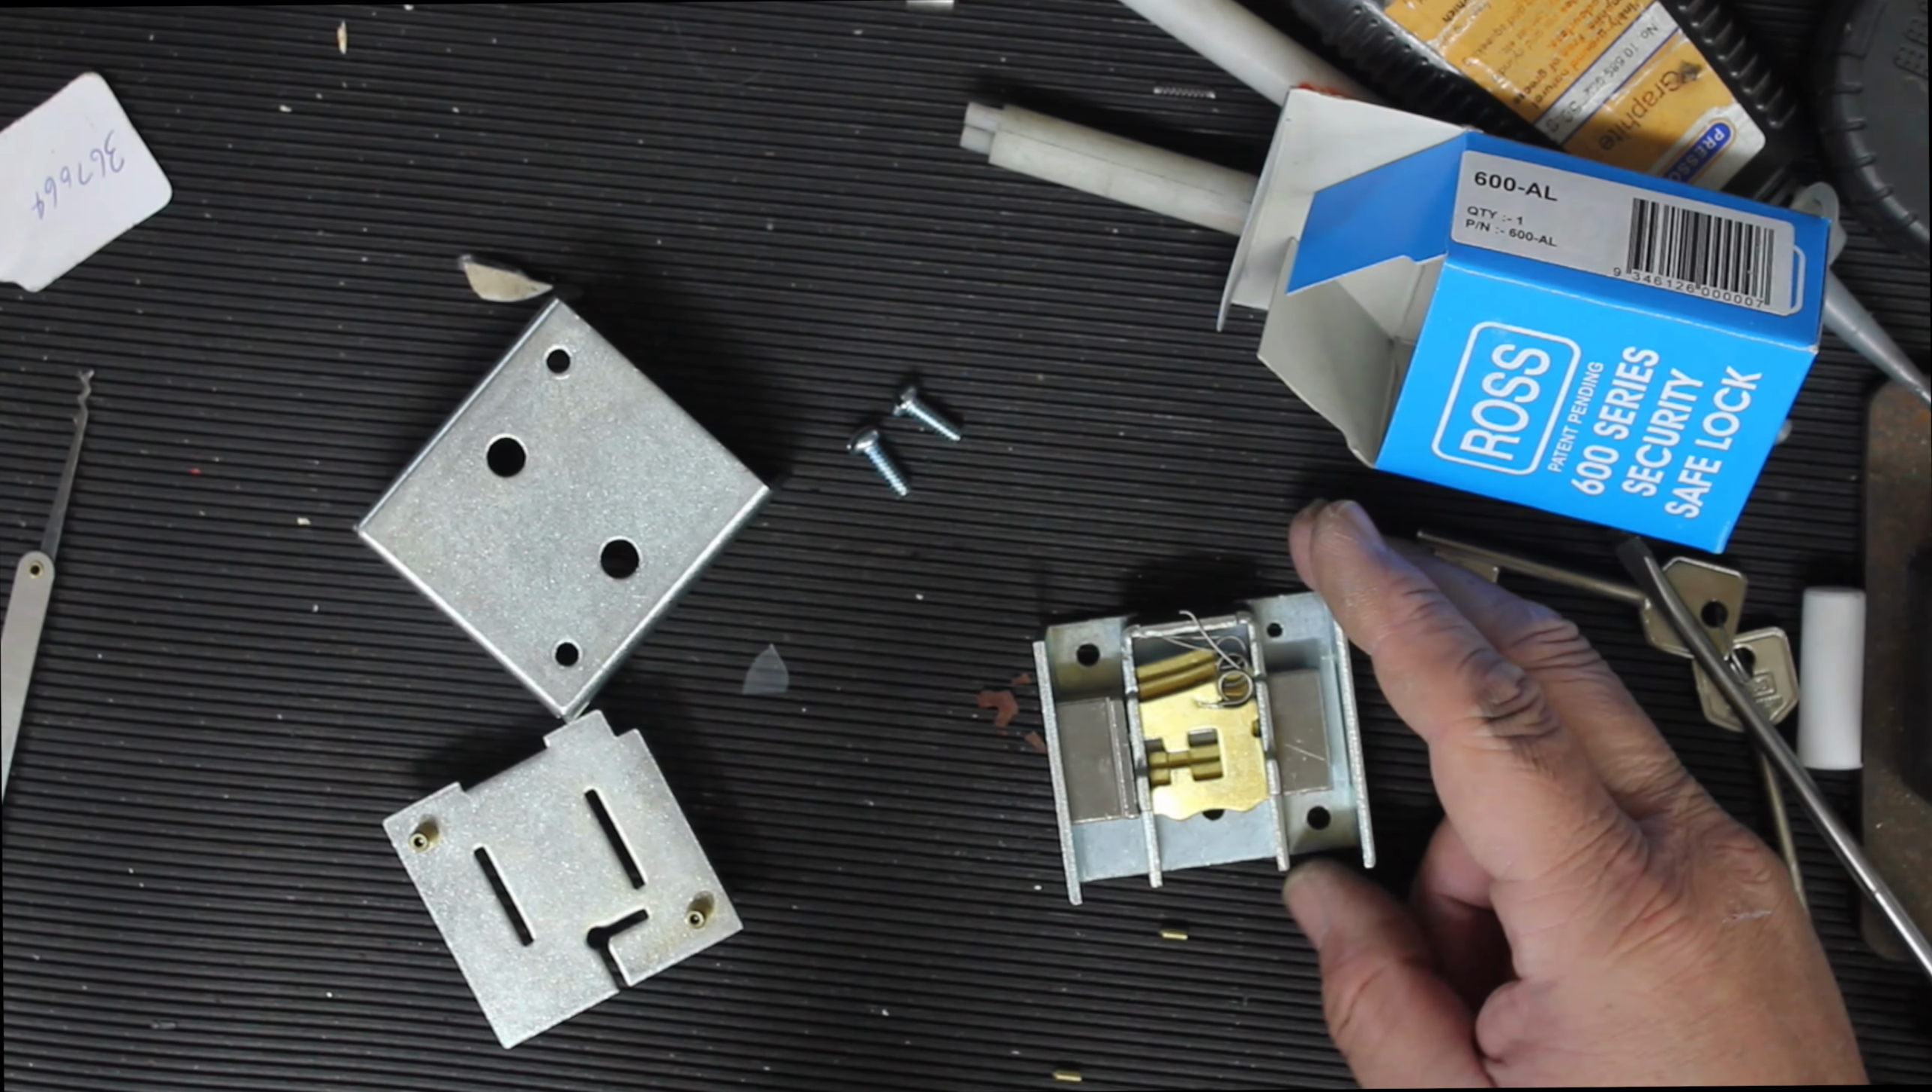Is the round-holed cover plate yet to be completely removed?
No.